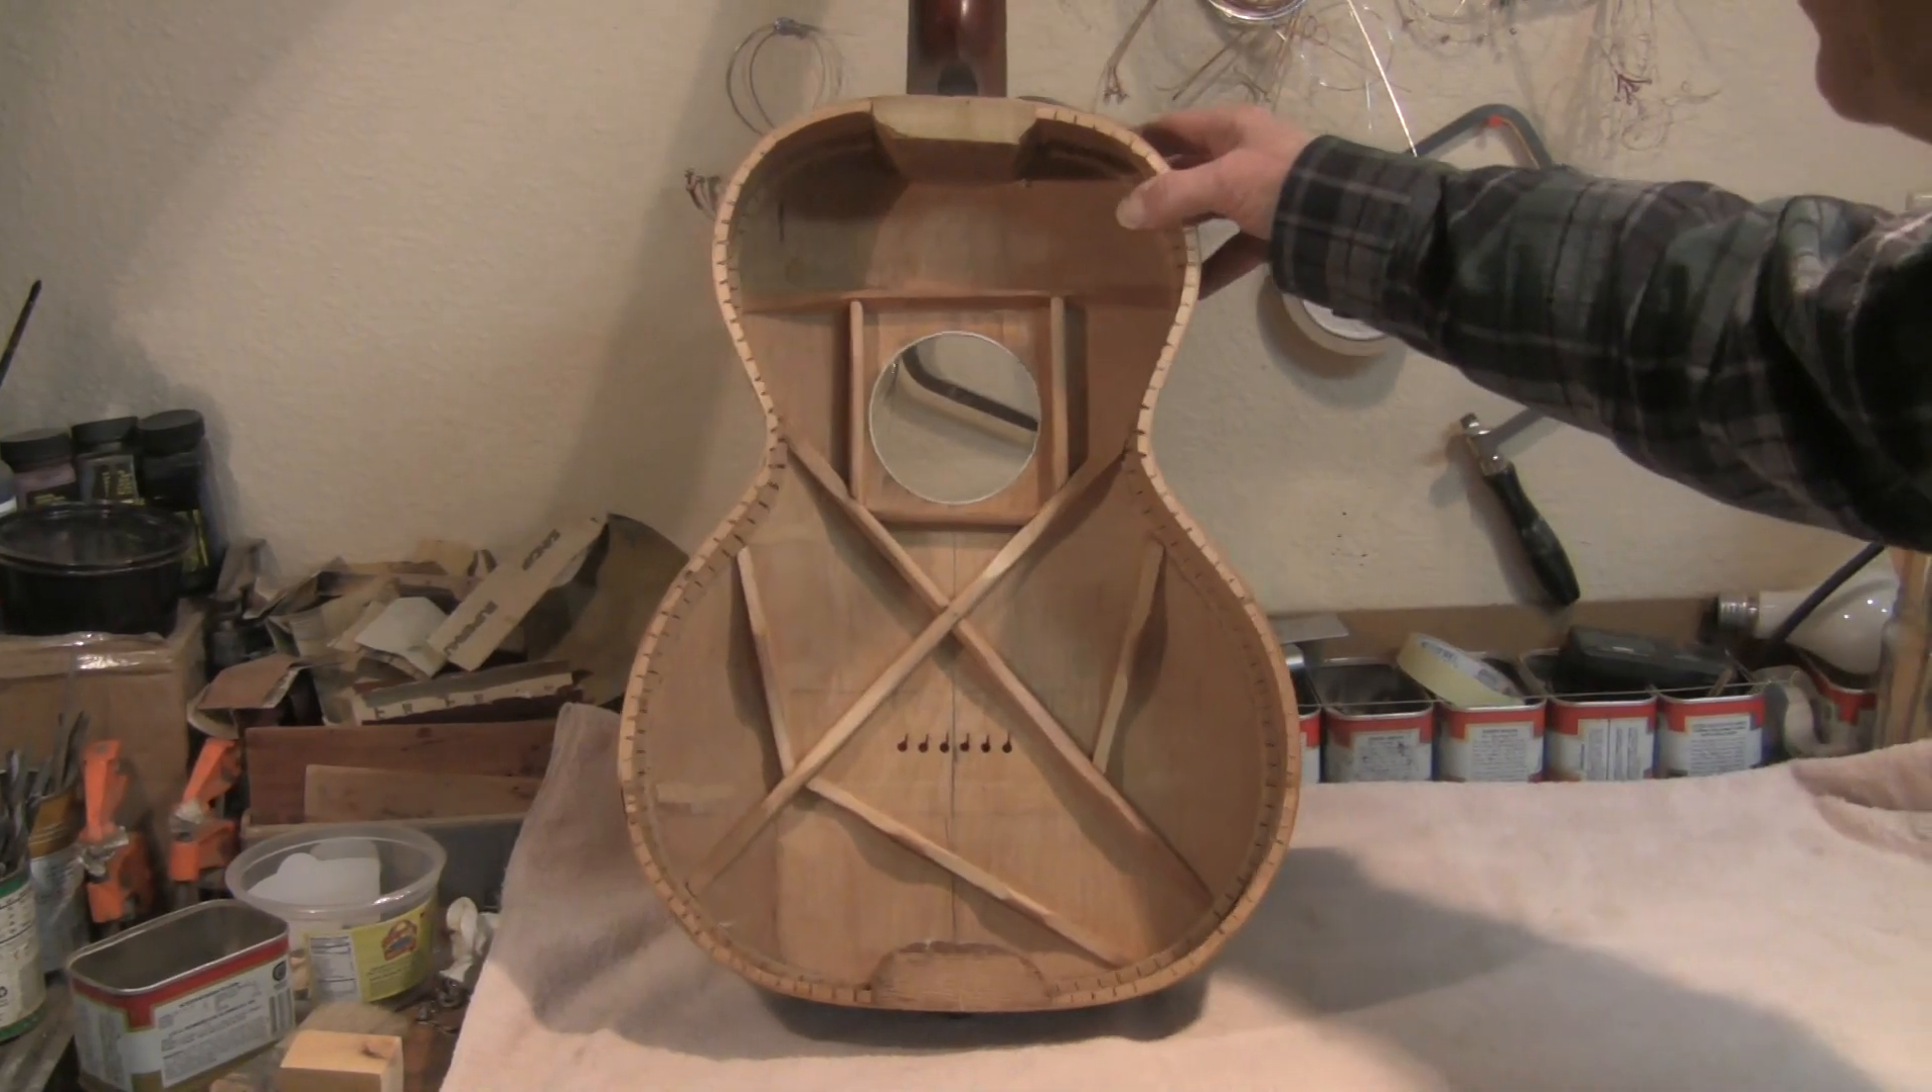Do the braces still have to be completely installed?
No.